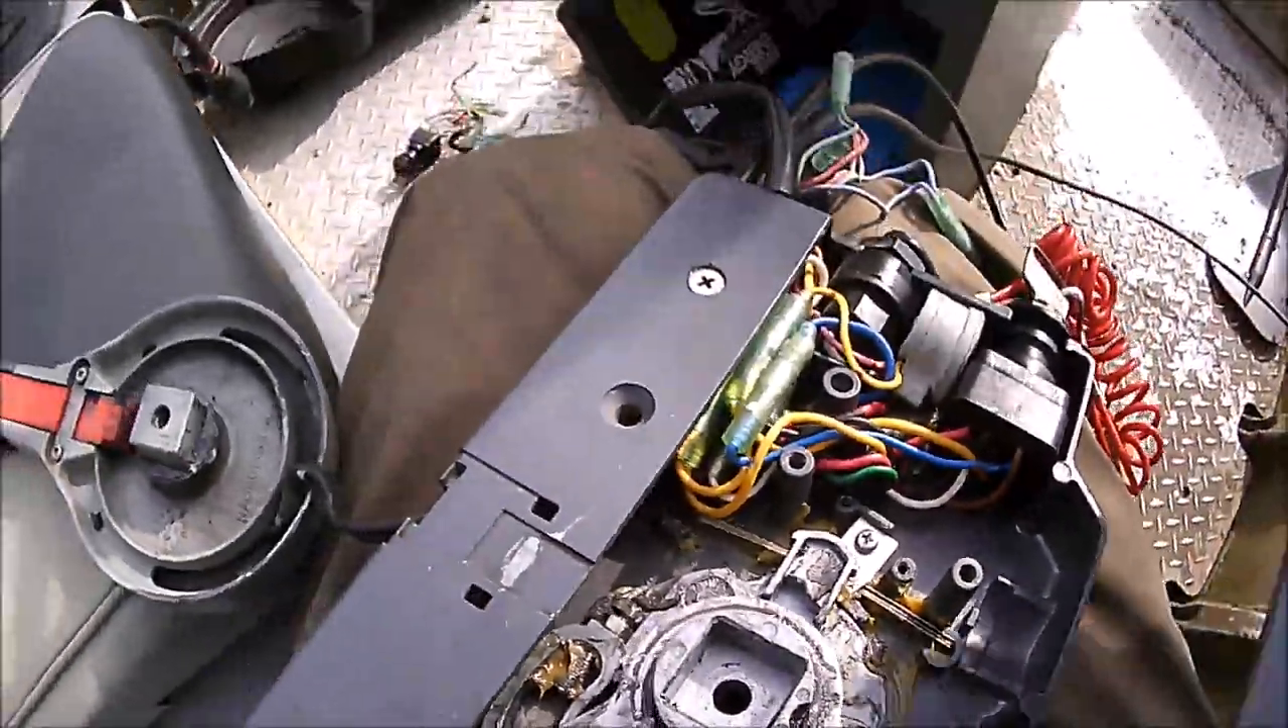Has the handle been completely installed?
No.